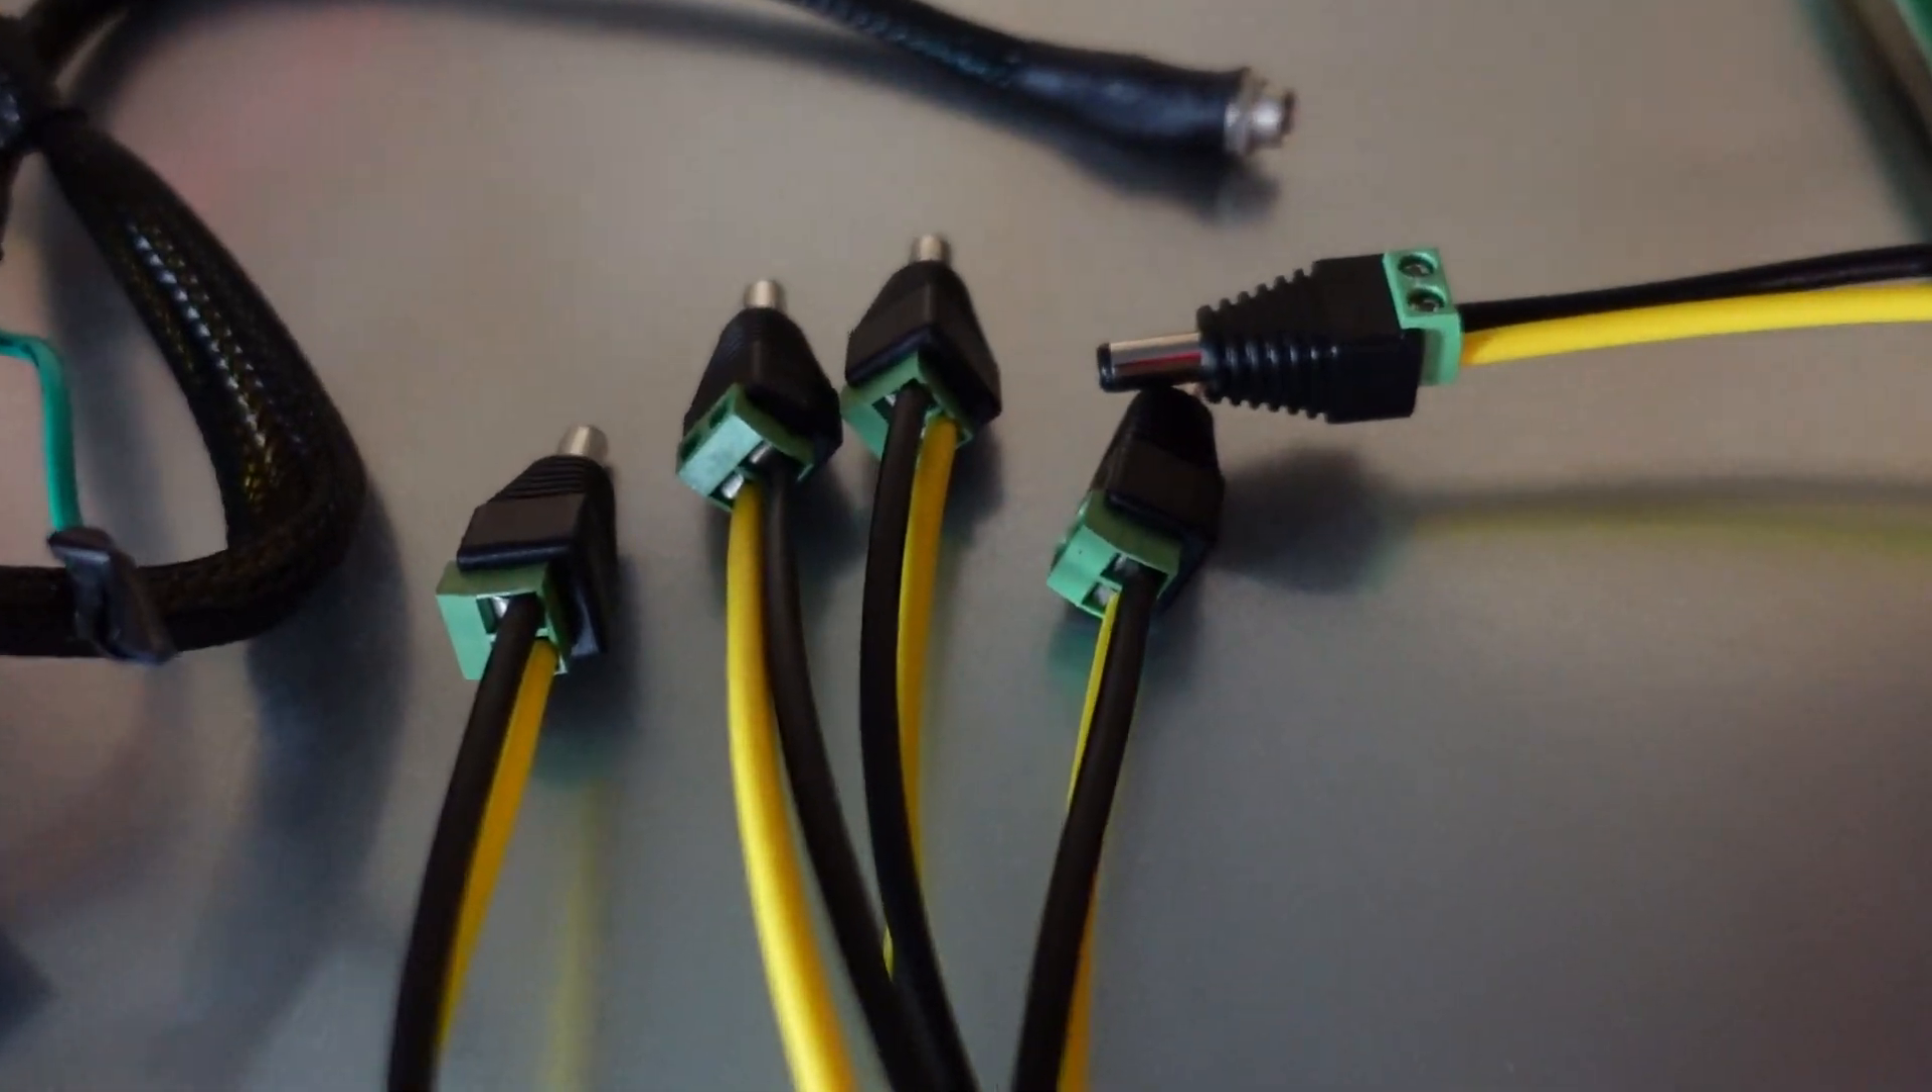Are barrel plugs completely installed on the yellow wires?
Yes.